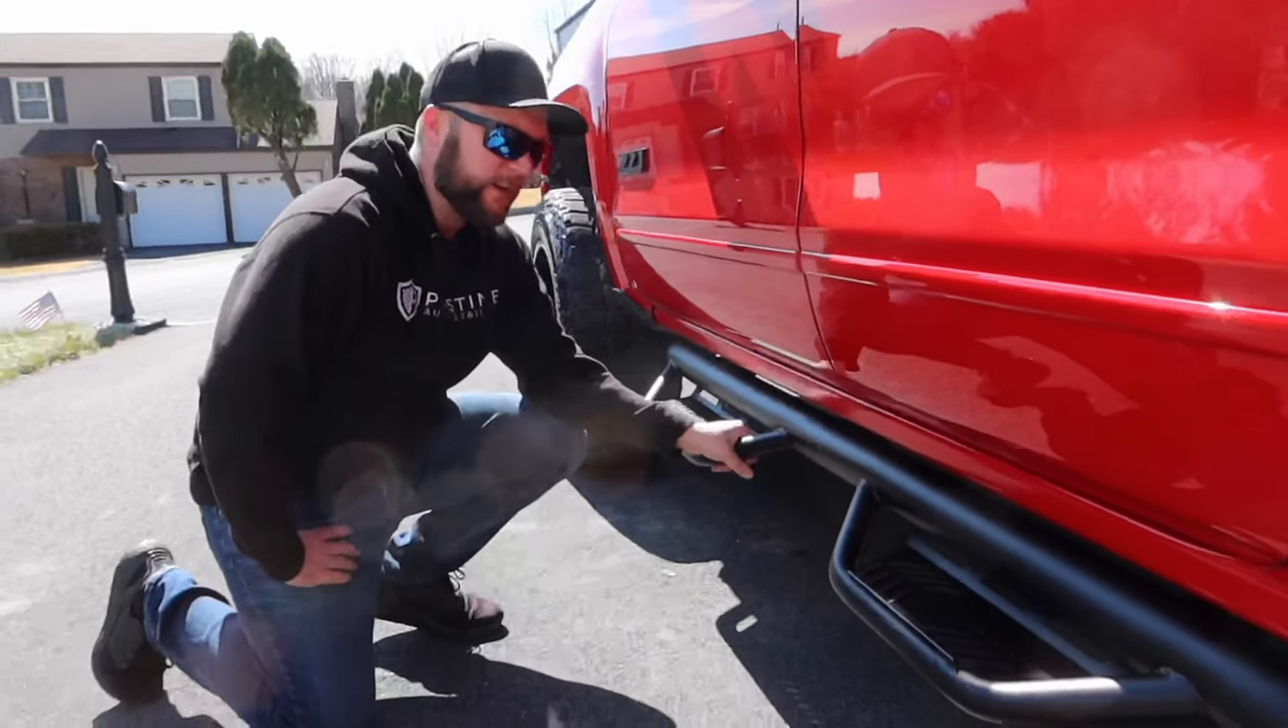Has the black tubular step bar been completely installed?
Yes.